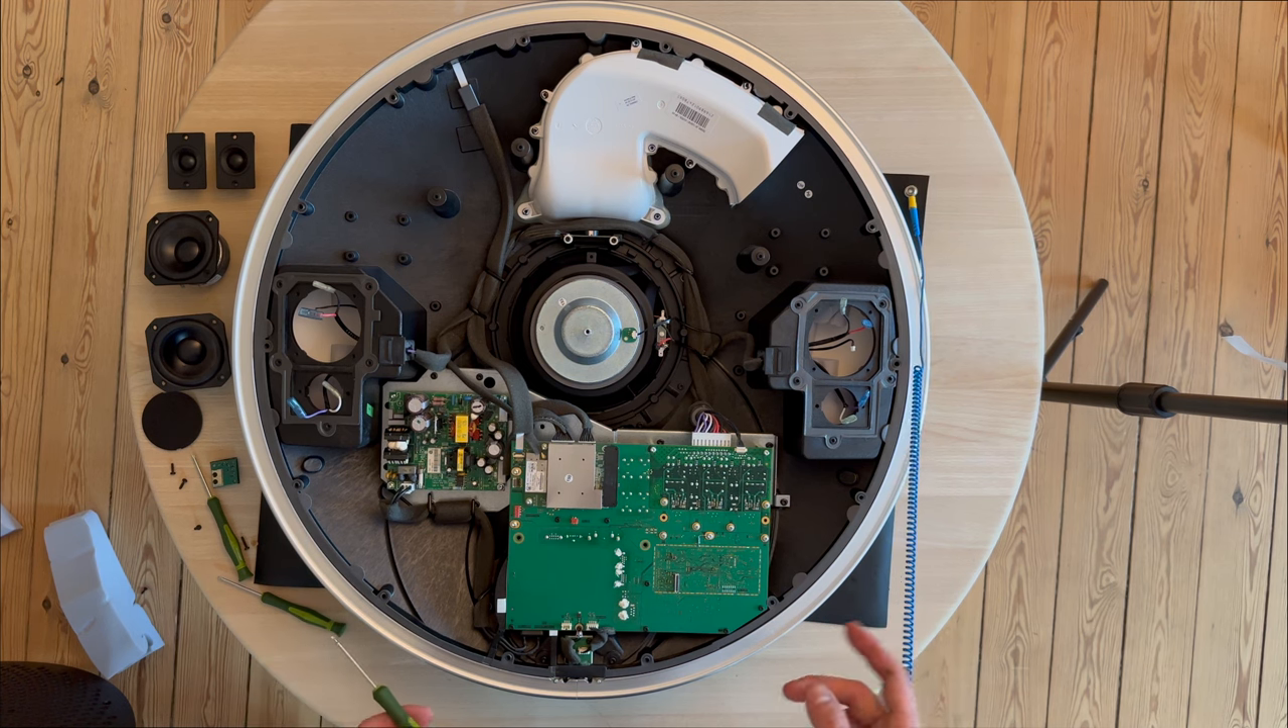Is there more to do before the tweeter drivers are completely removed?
No.